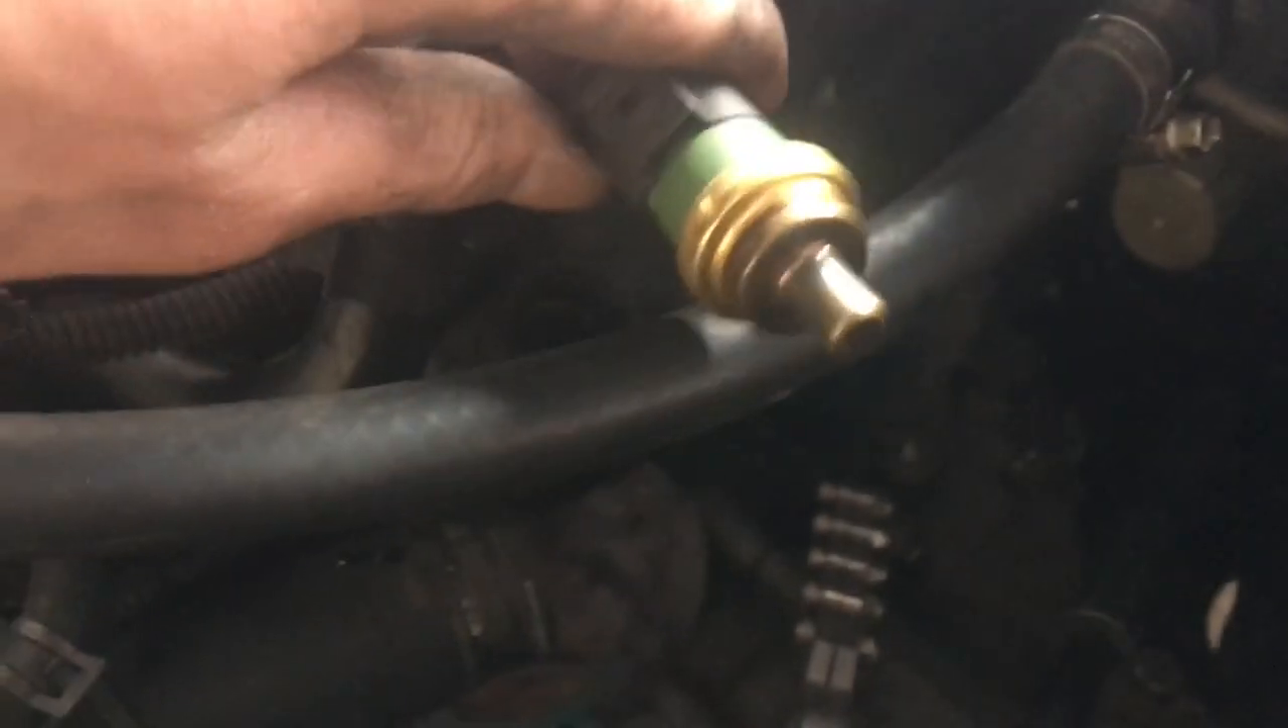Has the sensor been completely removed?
Yes.